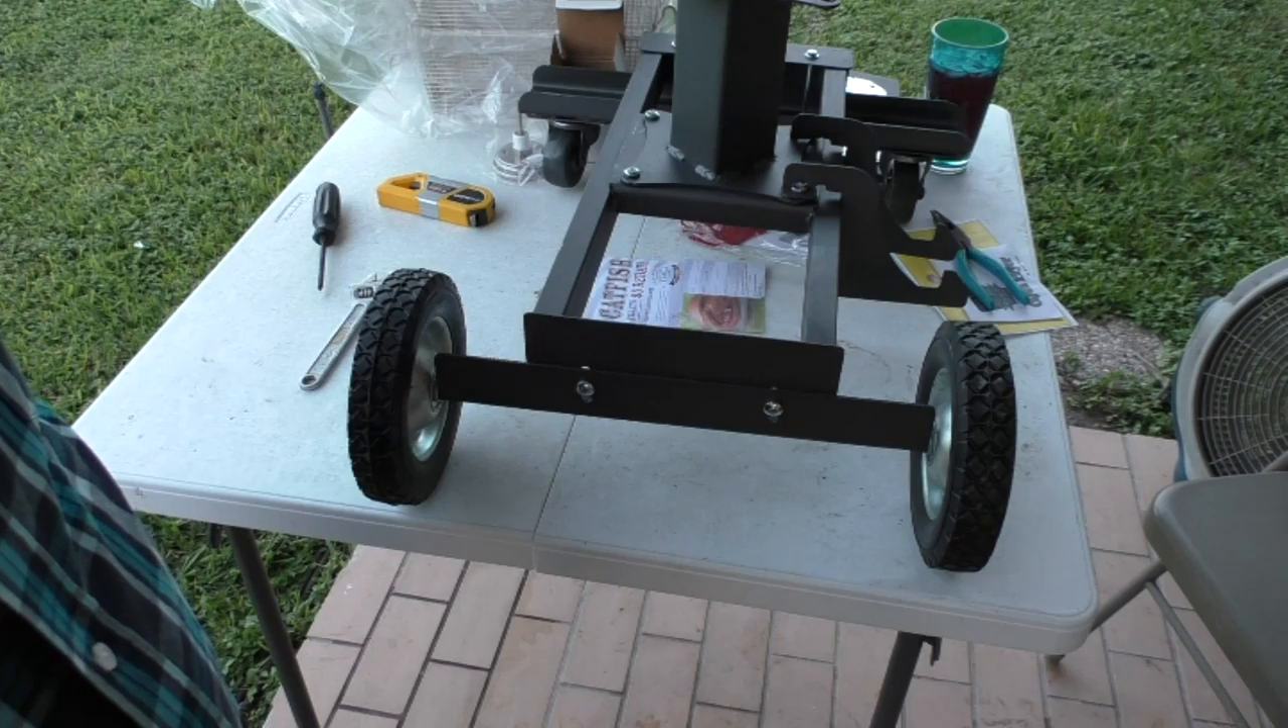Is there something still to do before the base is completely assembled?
No.